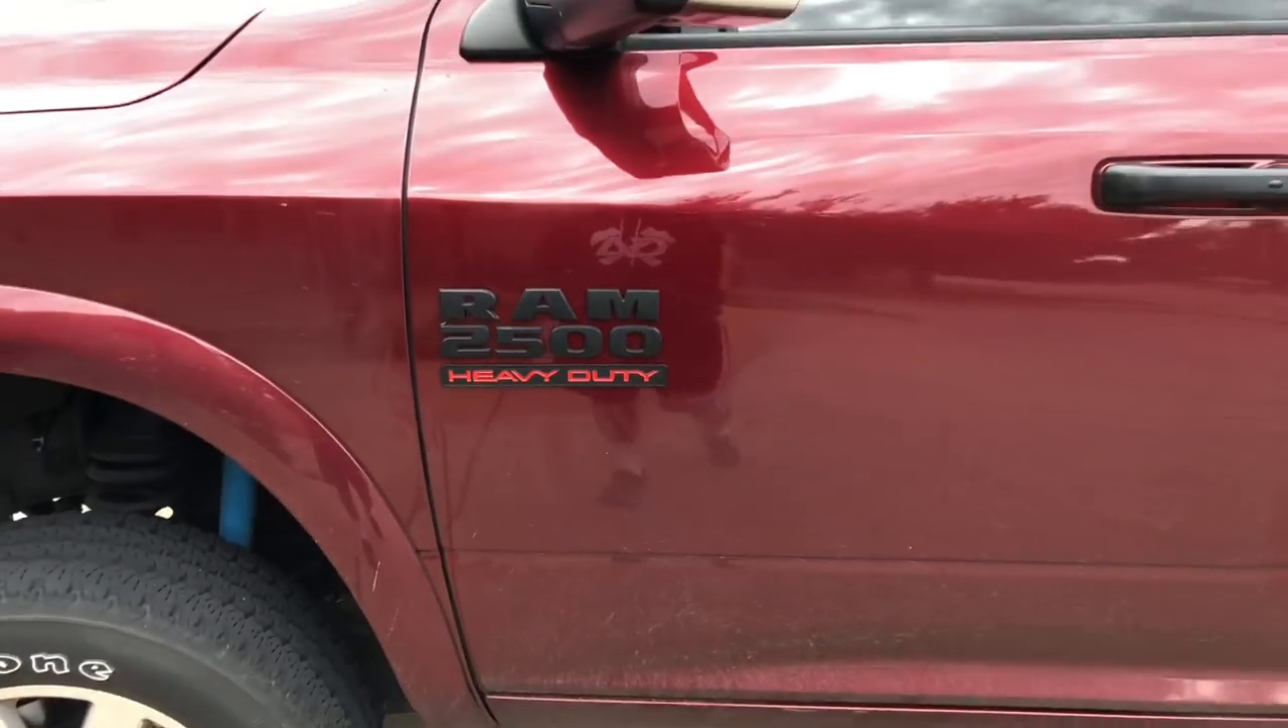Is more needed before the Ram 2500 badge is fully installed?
No.